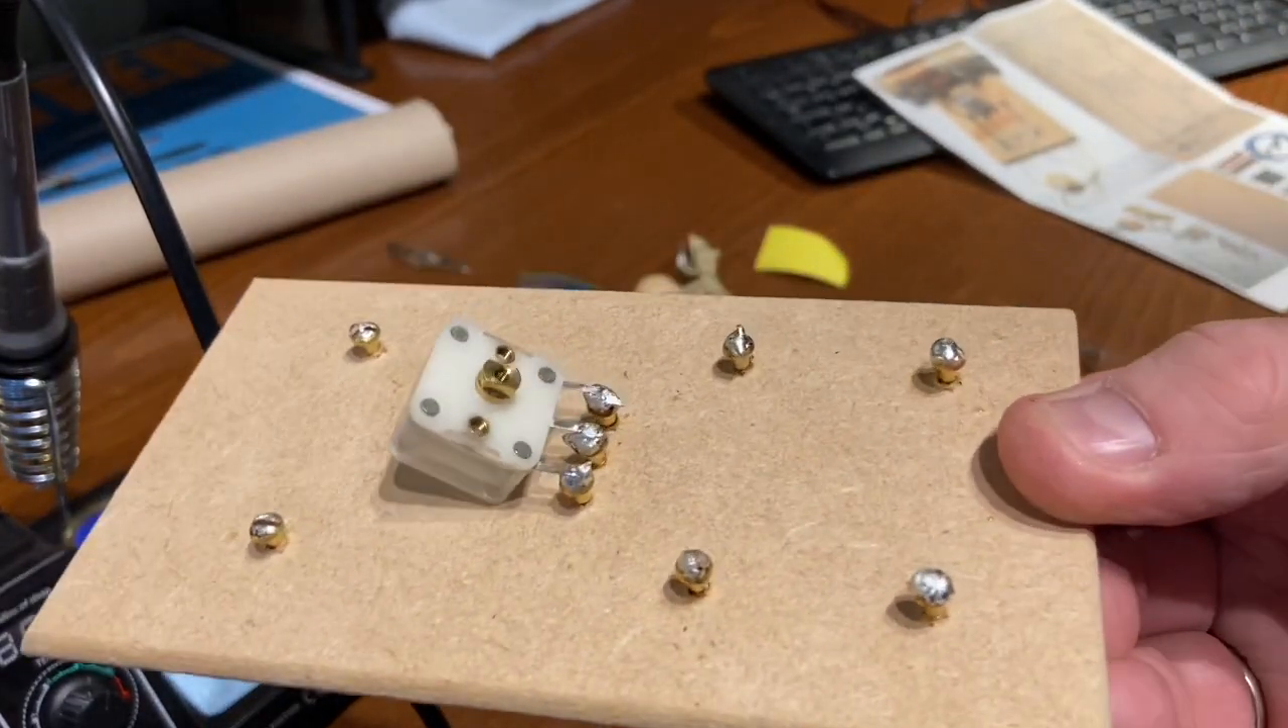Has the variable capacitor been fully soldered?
Yes.